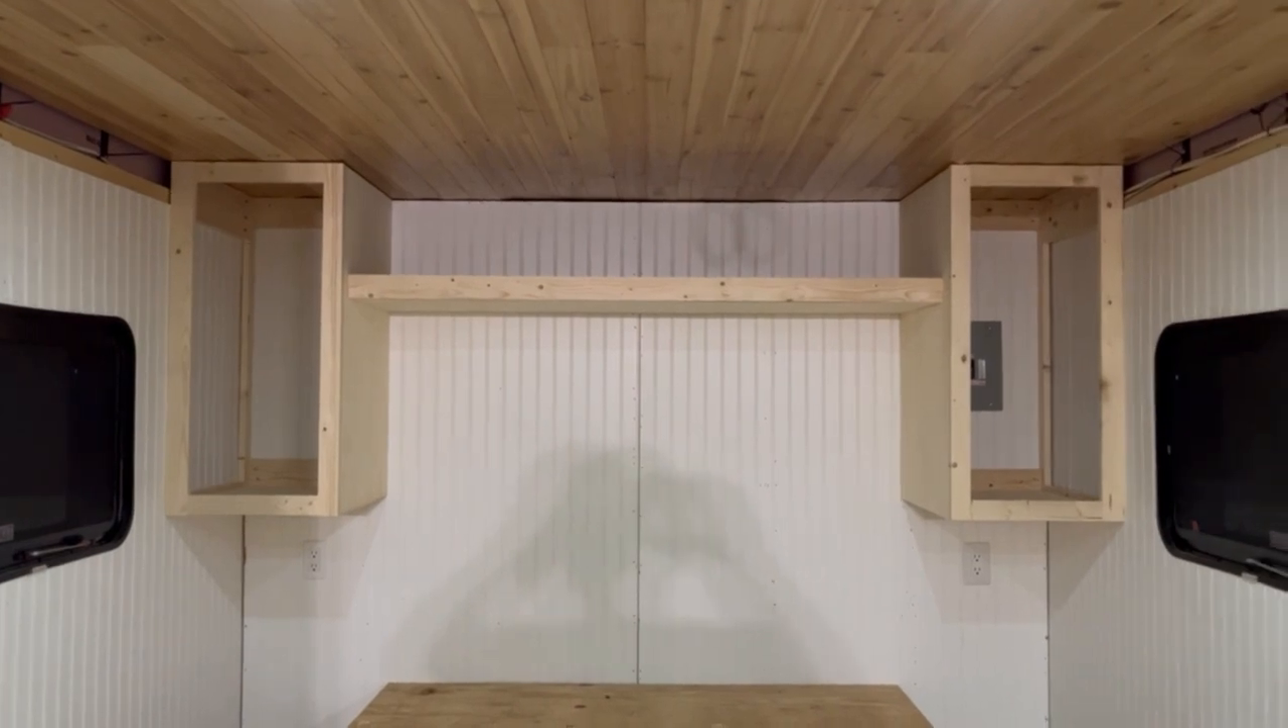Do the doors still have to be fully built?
Yes.